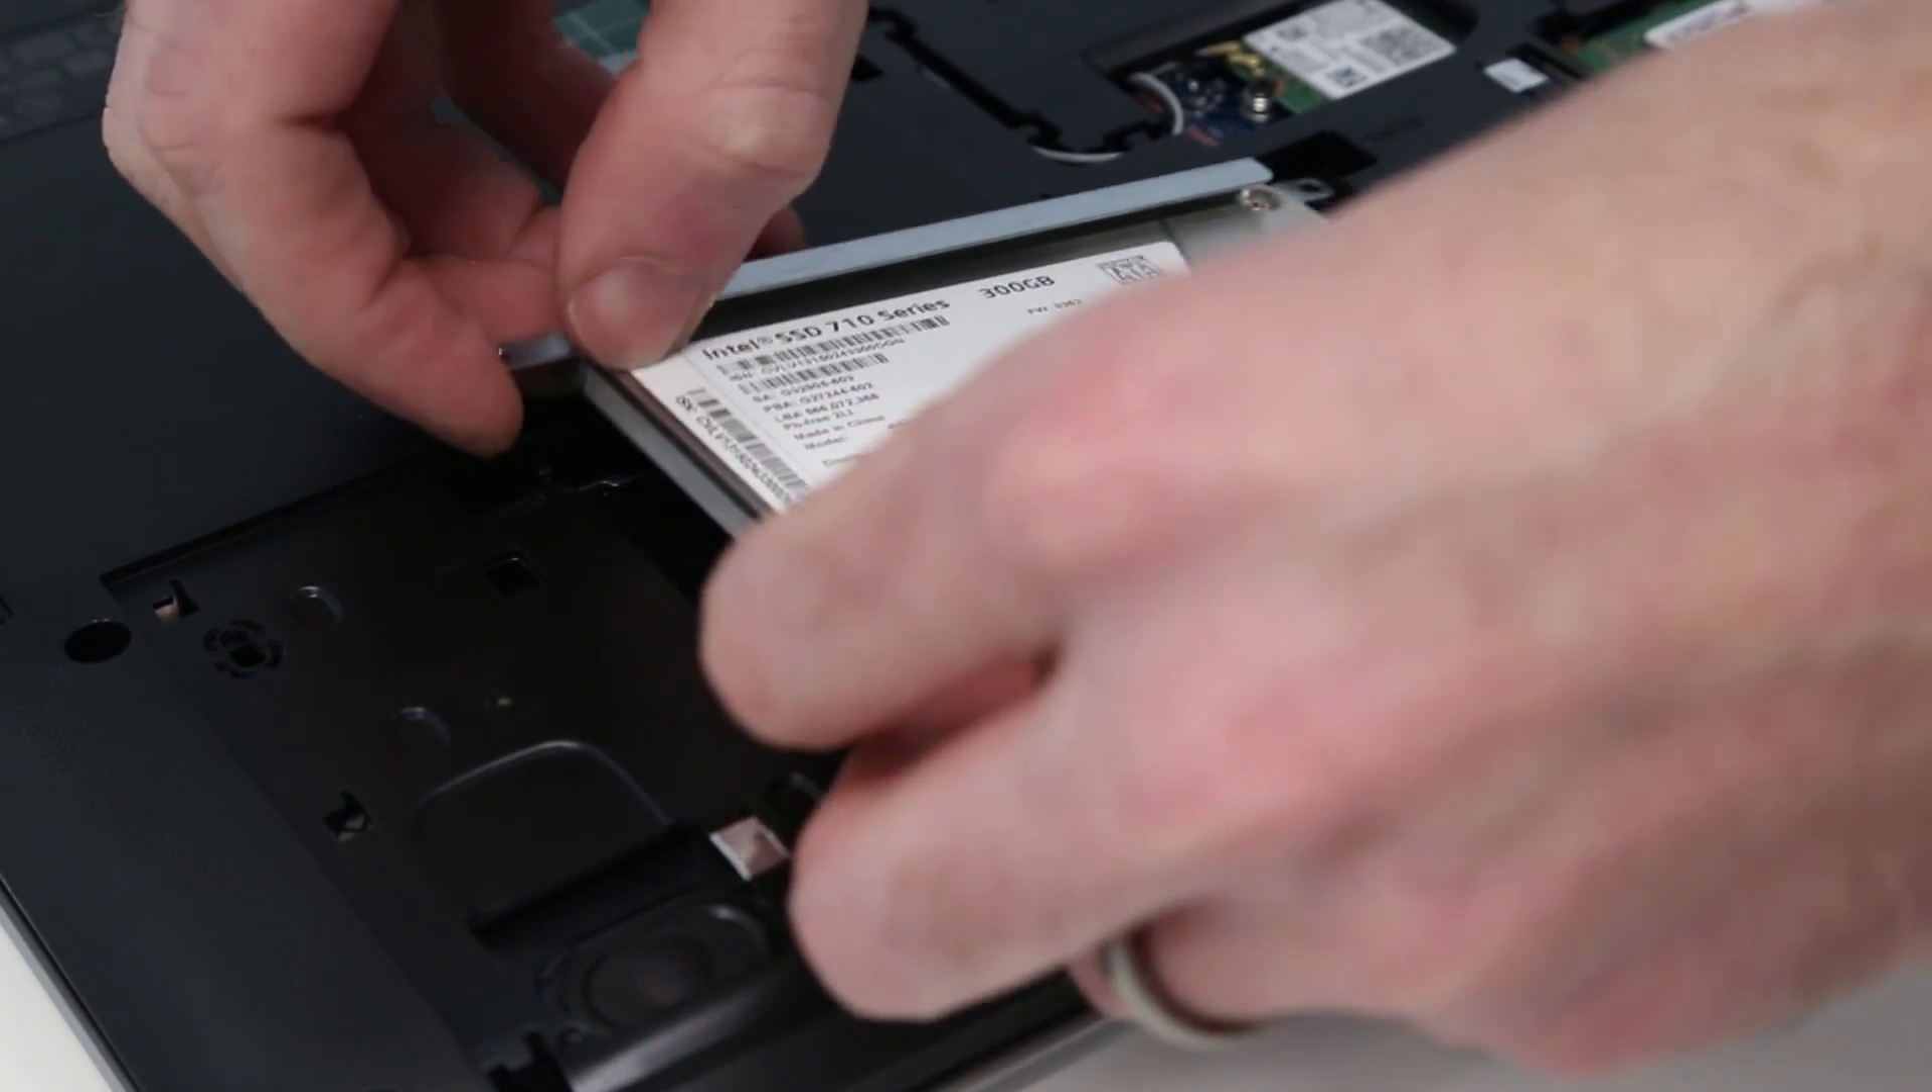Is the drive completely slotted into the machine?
No.